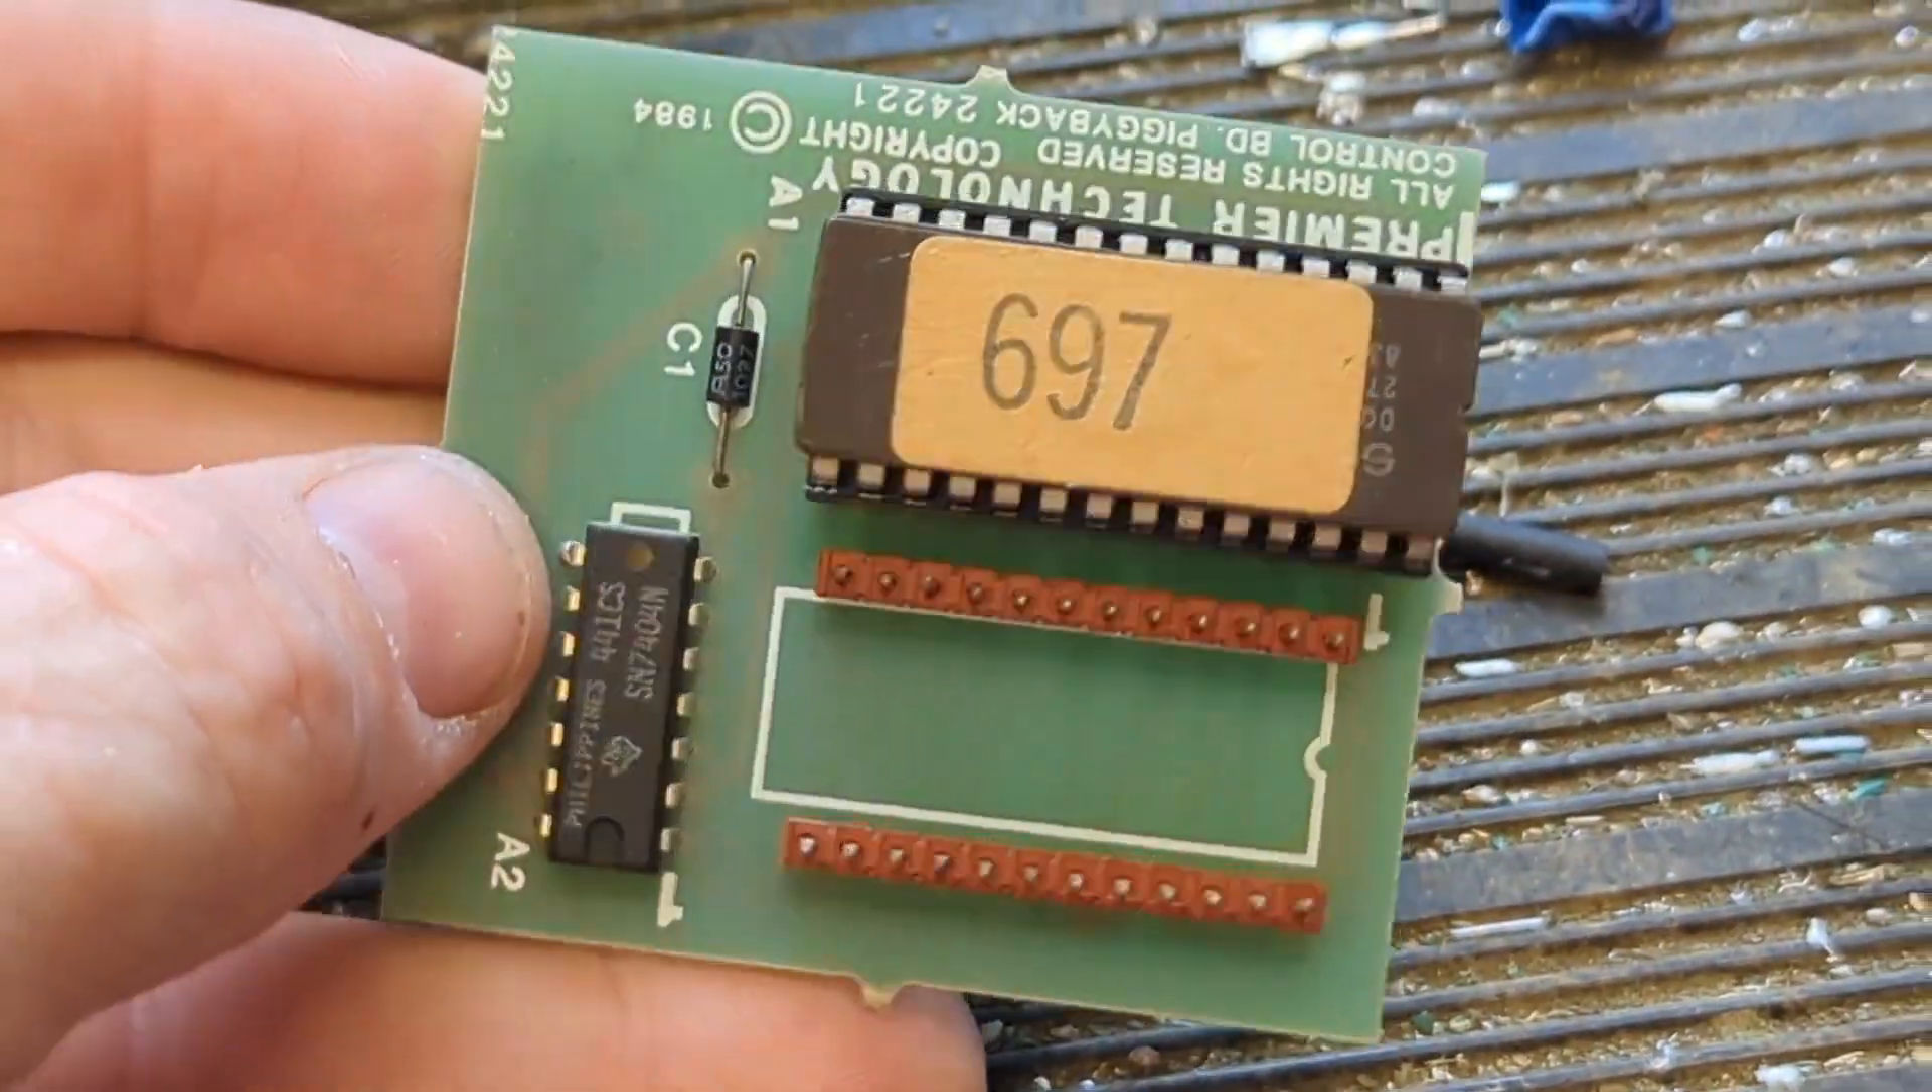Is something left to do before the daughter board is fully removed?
No.